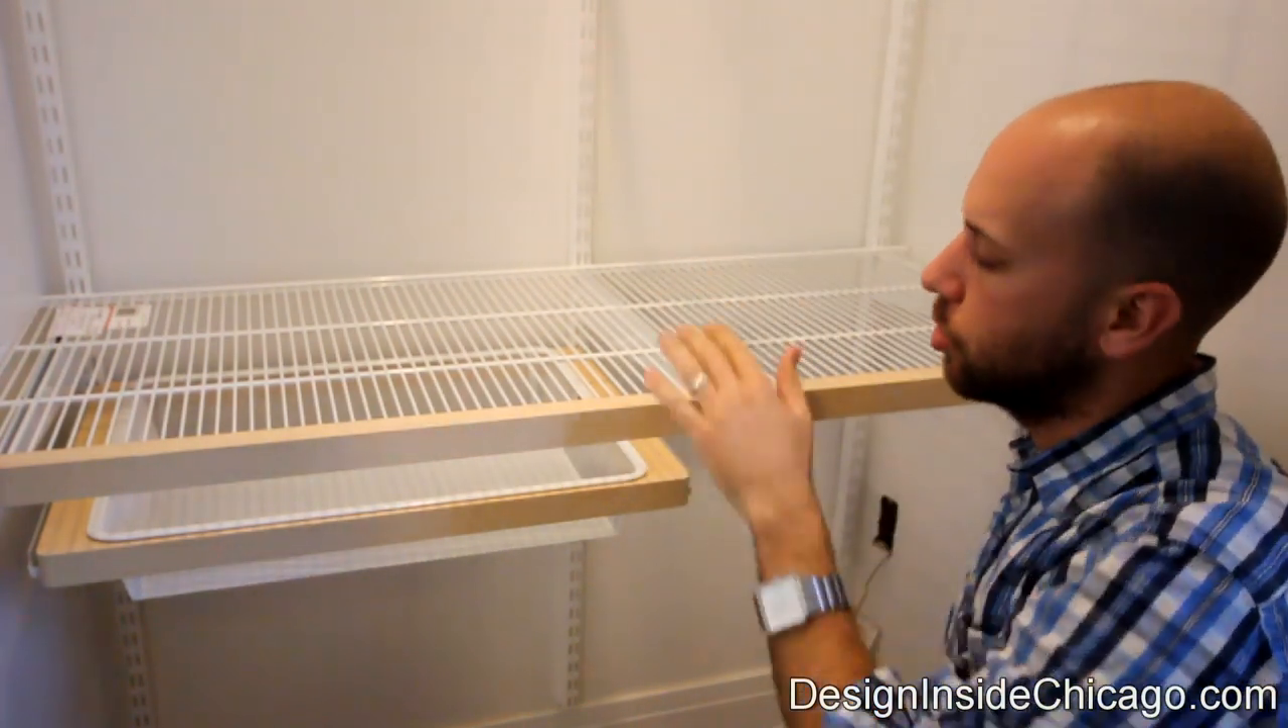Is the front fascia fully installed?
Yes.